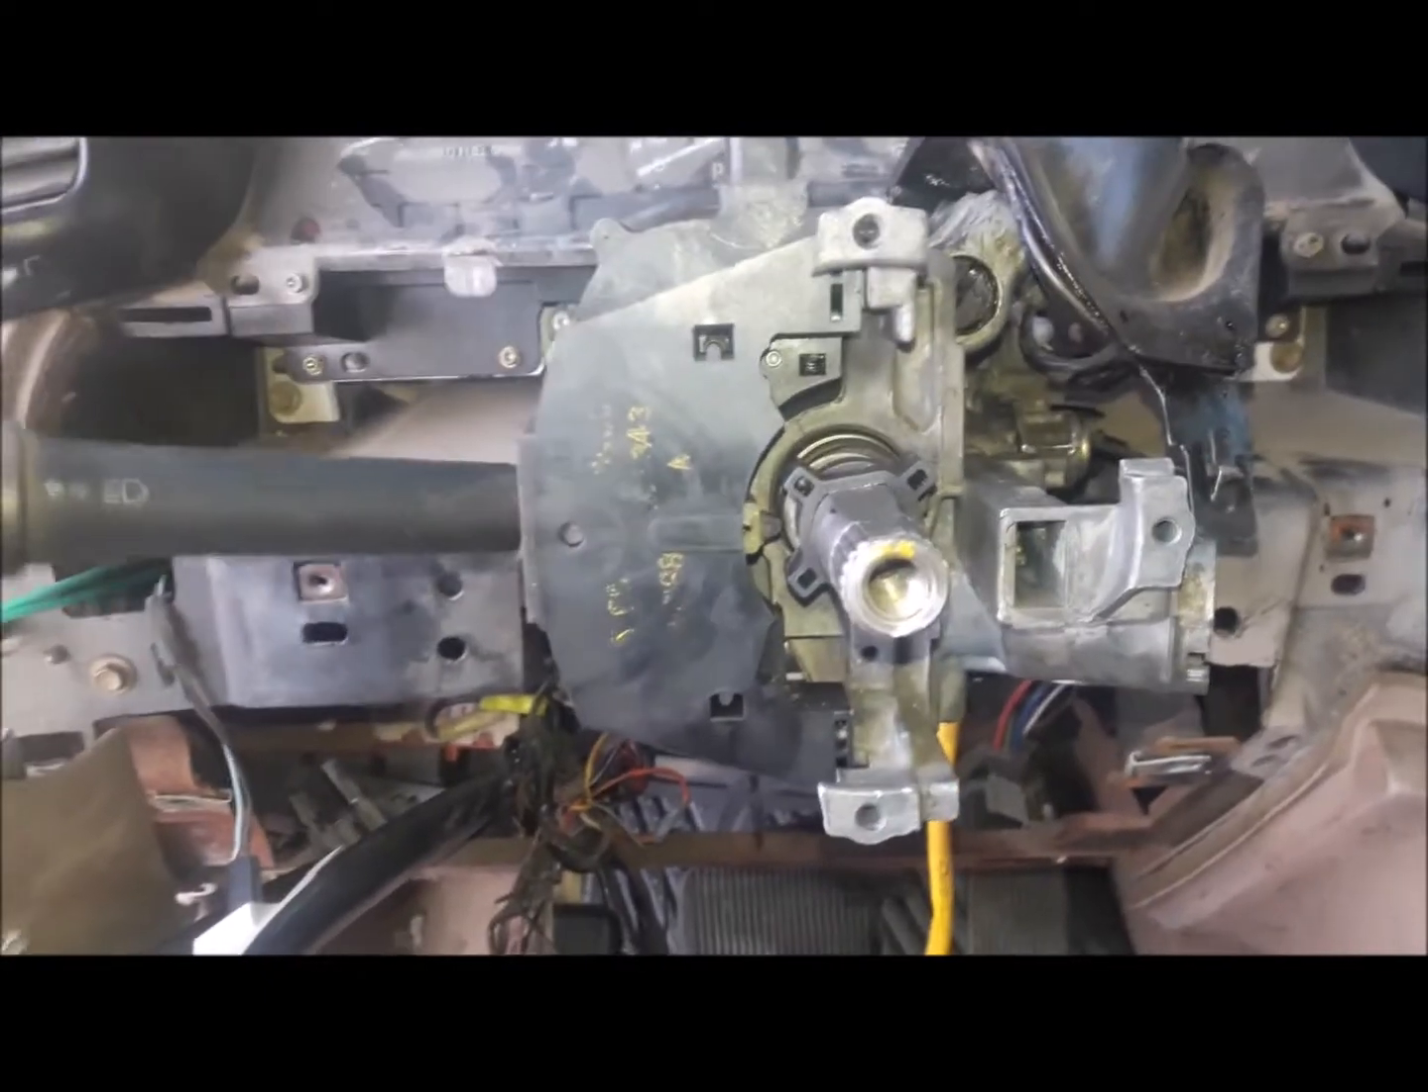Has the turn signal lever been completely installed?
Yes.